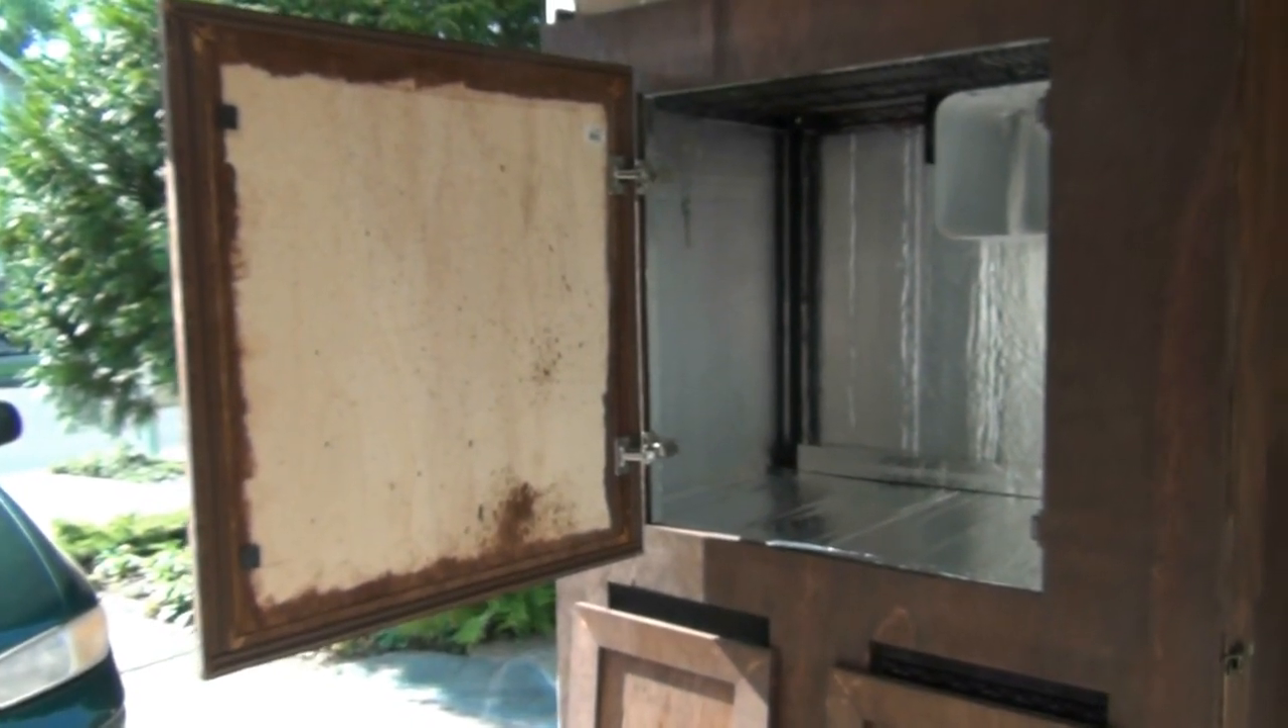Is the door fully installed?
Yes.